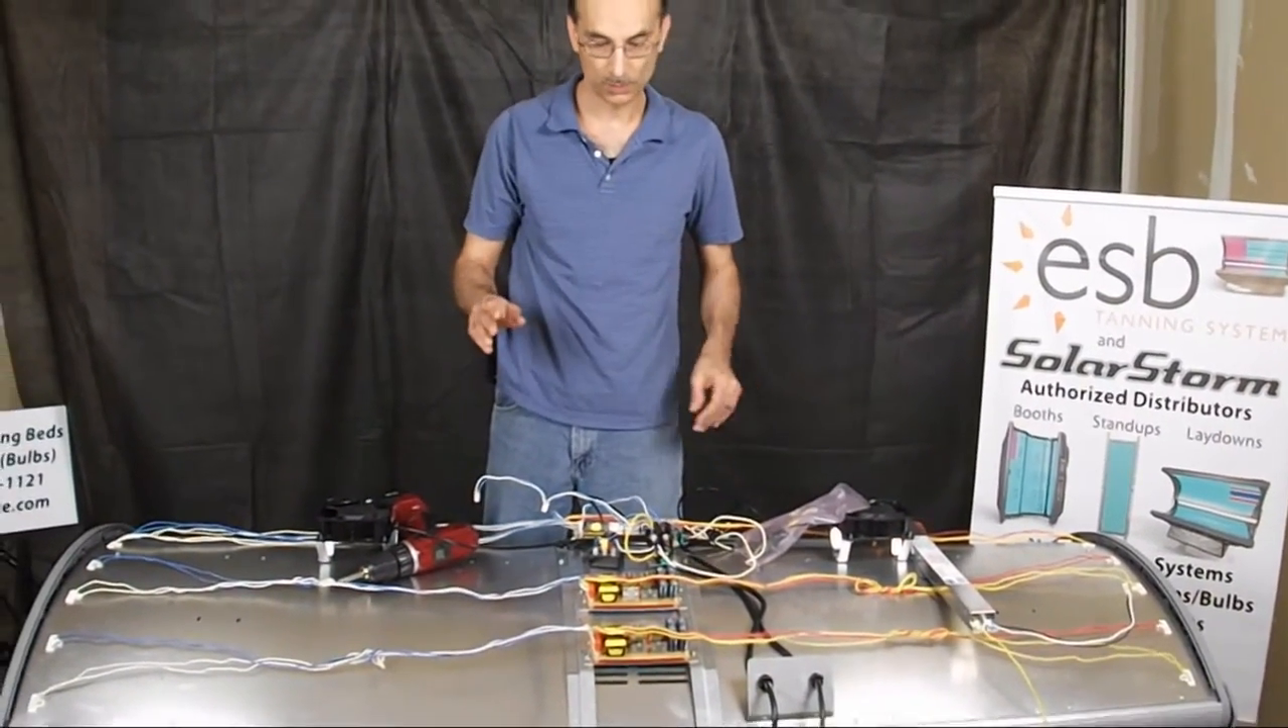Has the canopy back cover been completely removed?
Yes.